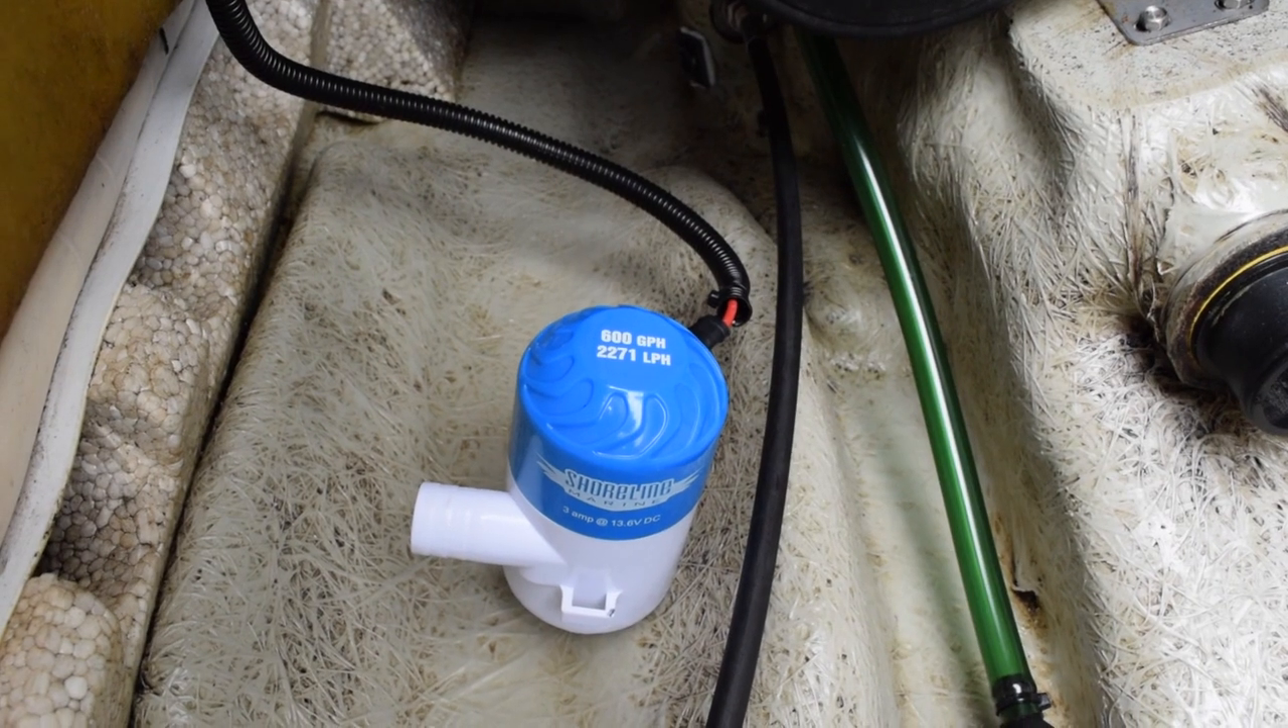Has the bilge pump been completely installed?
No.